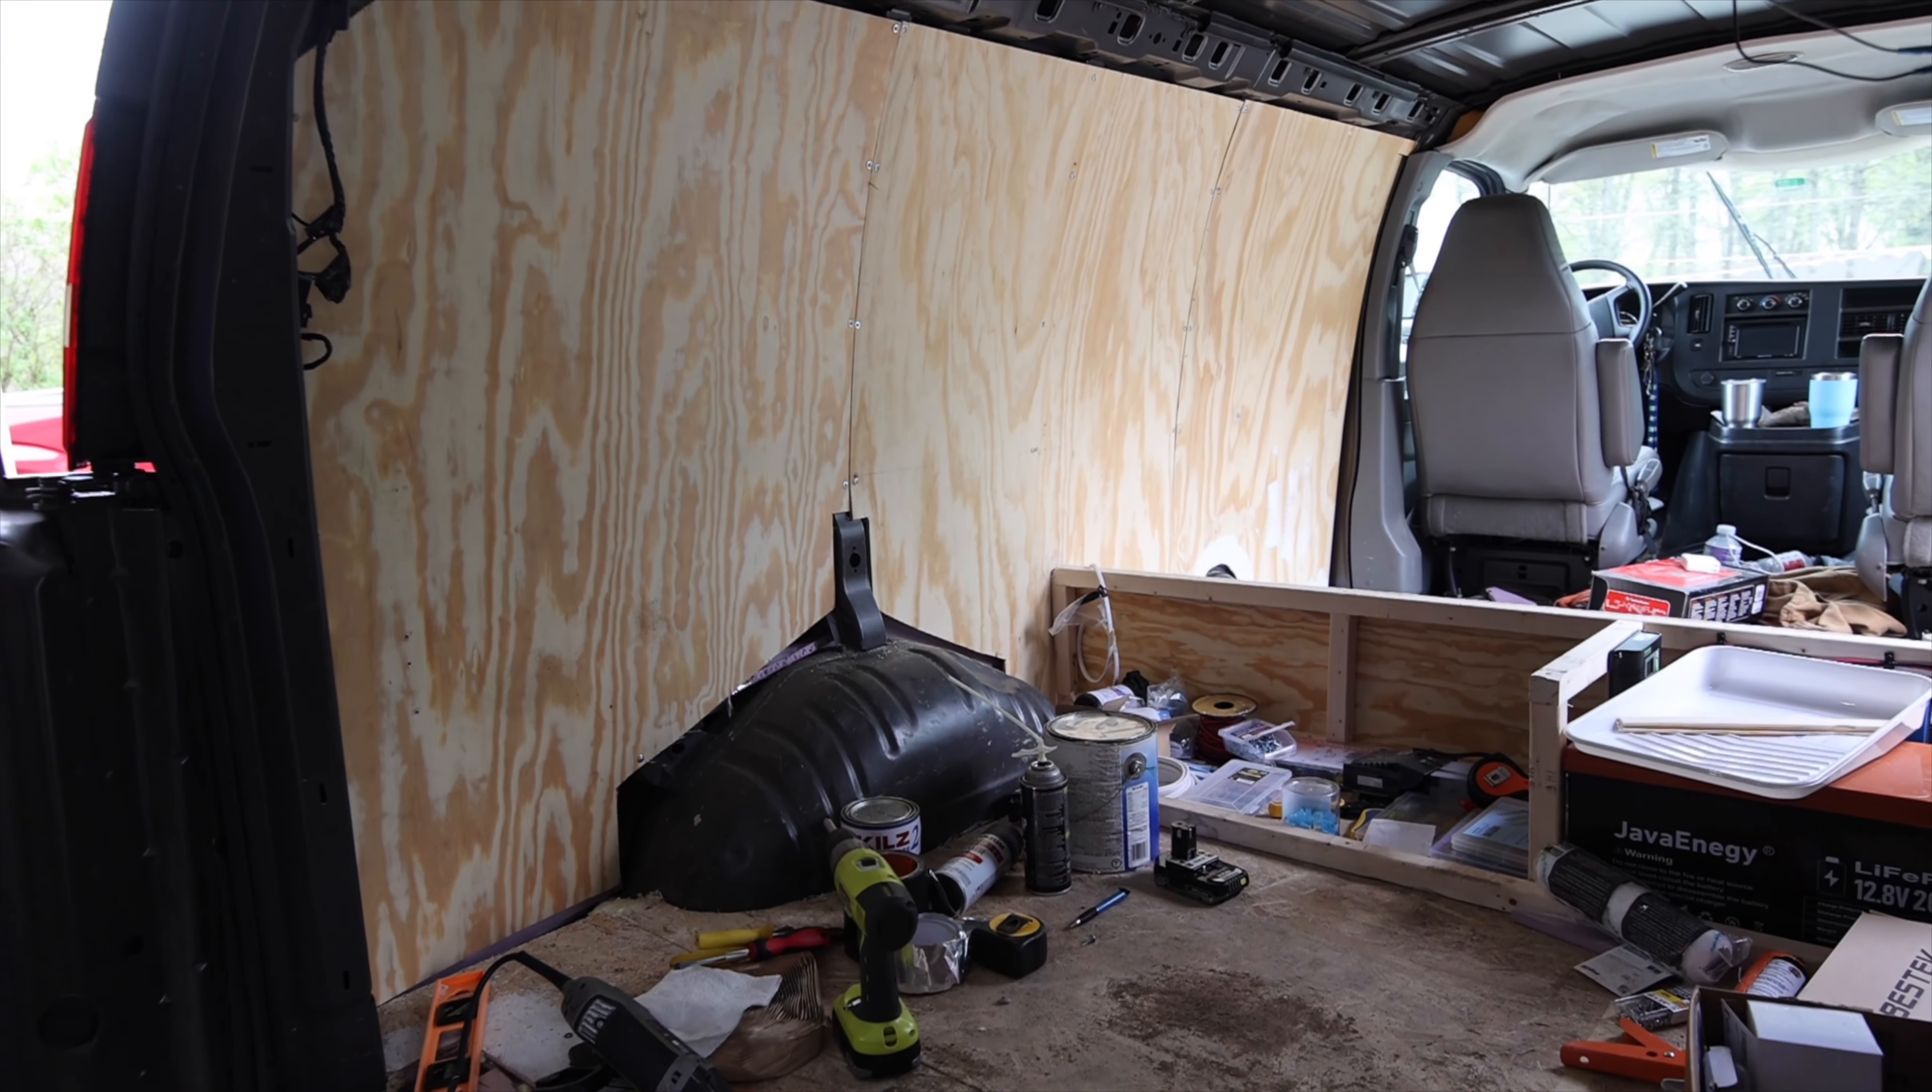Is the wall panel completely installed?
Yes.